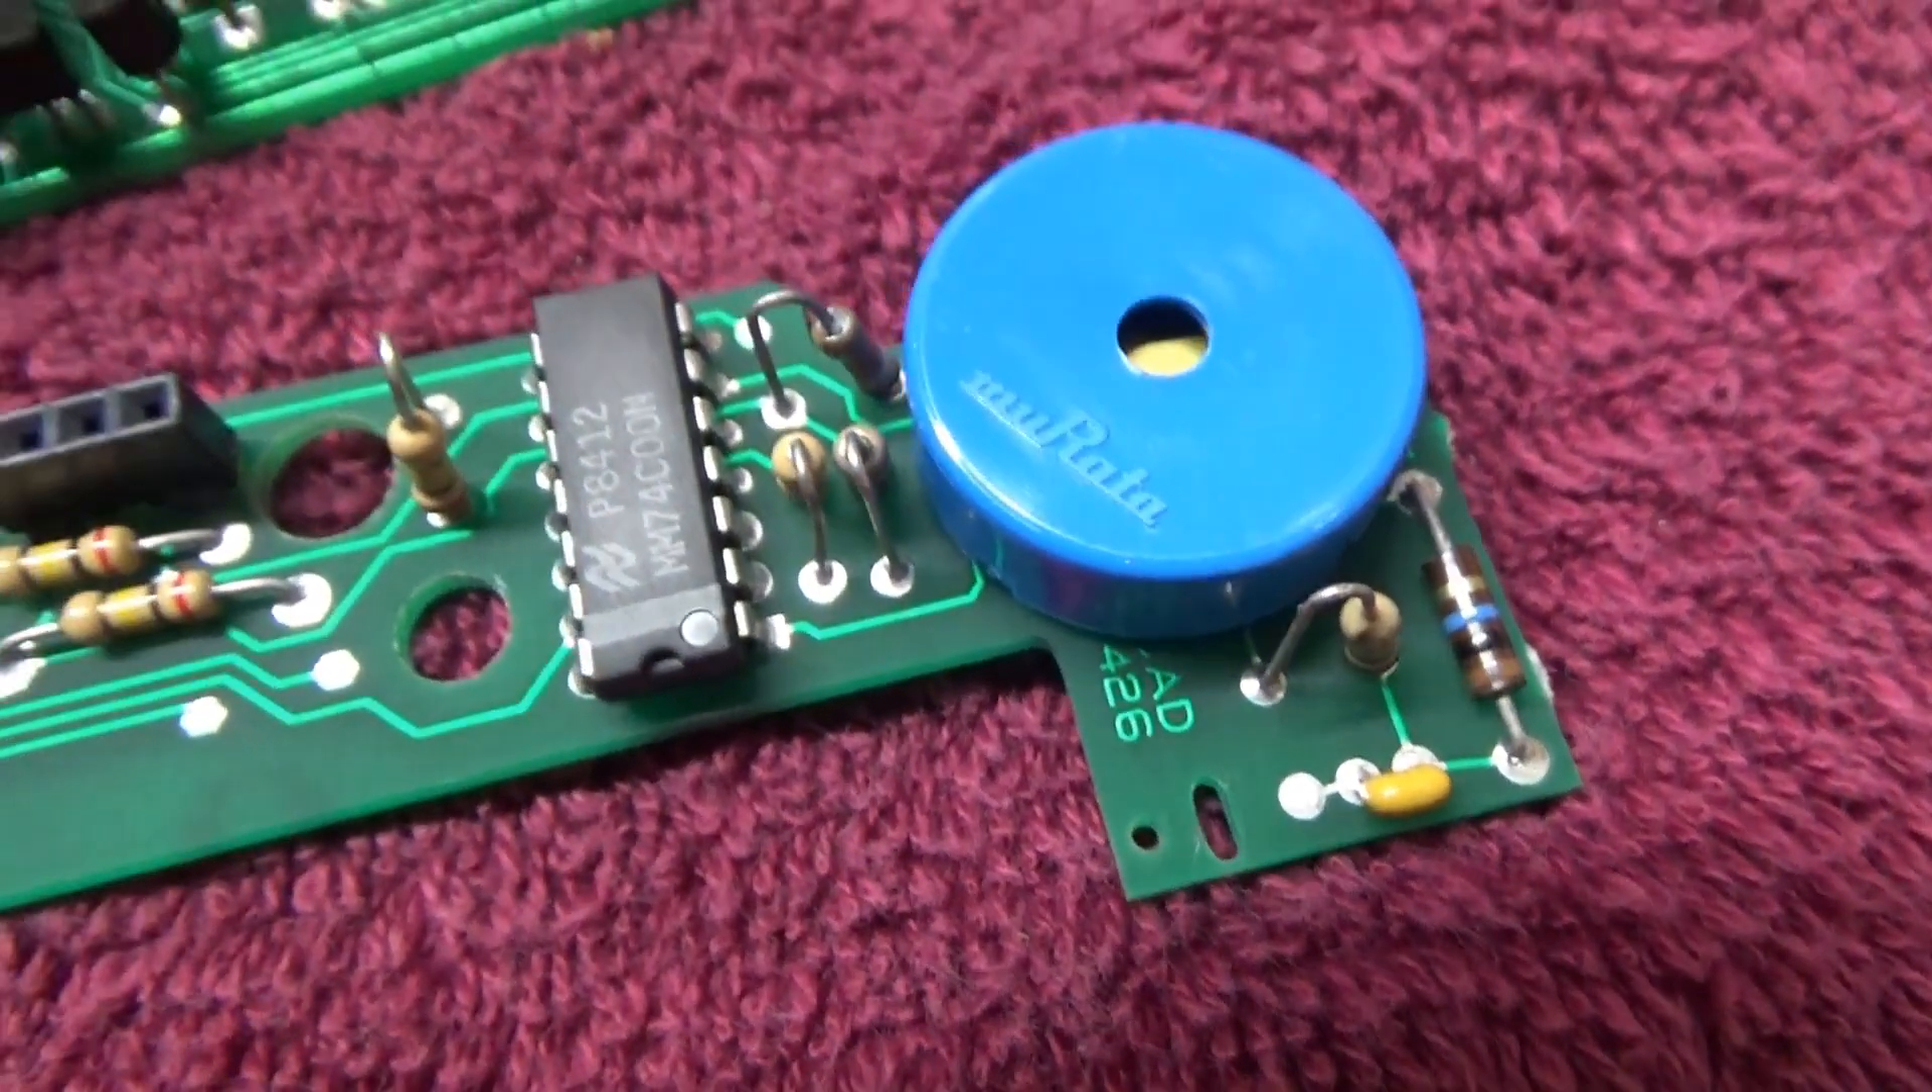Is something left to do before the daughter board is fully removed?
No.